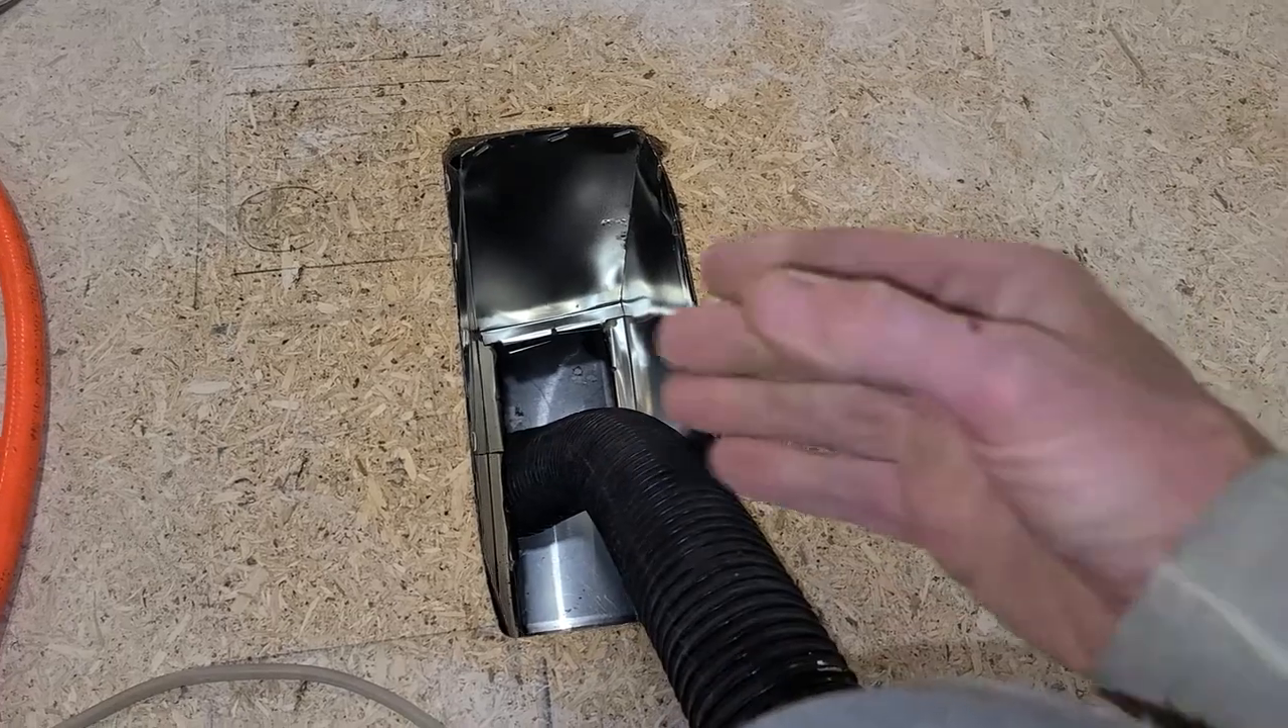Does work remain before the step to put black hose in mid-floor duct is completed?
No.